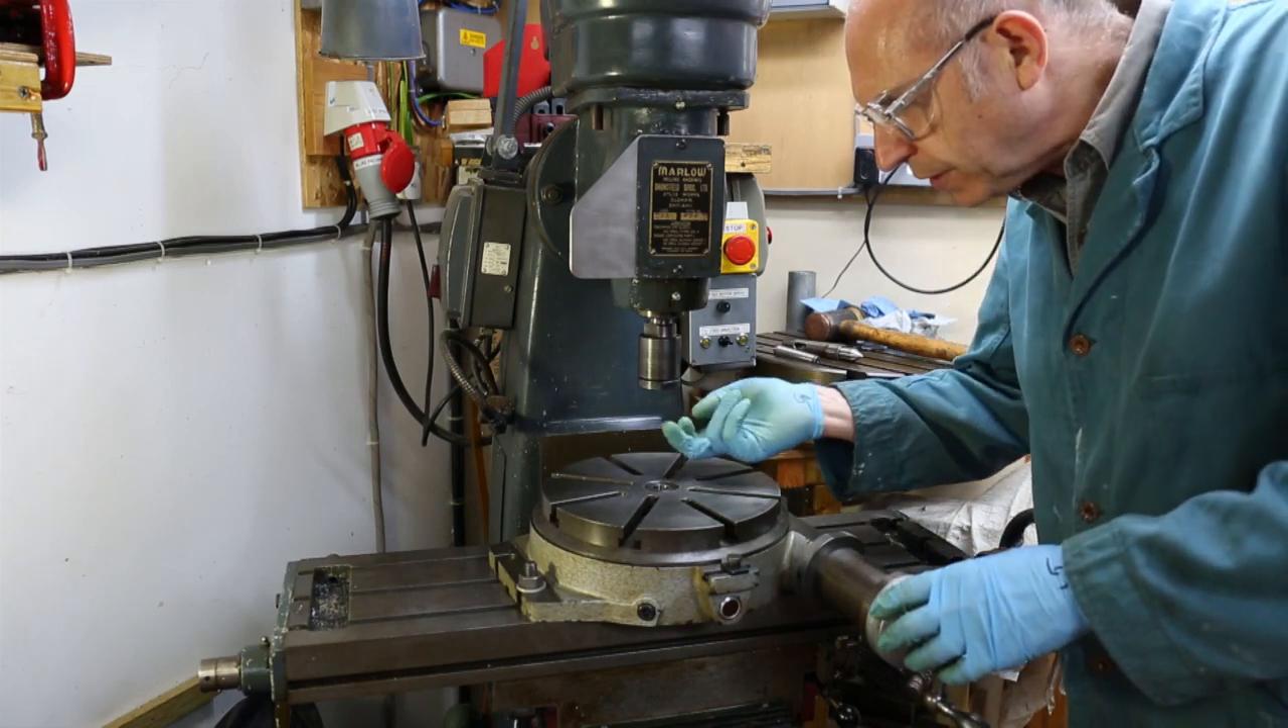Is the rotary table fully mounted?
Yes.